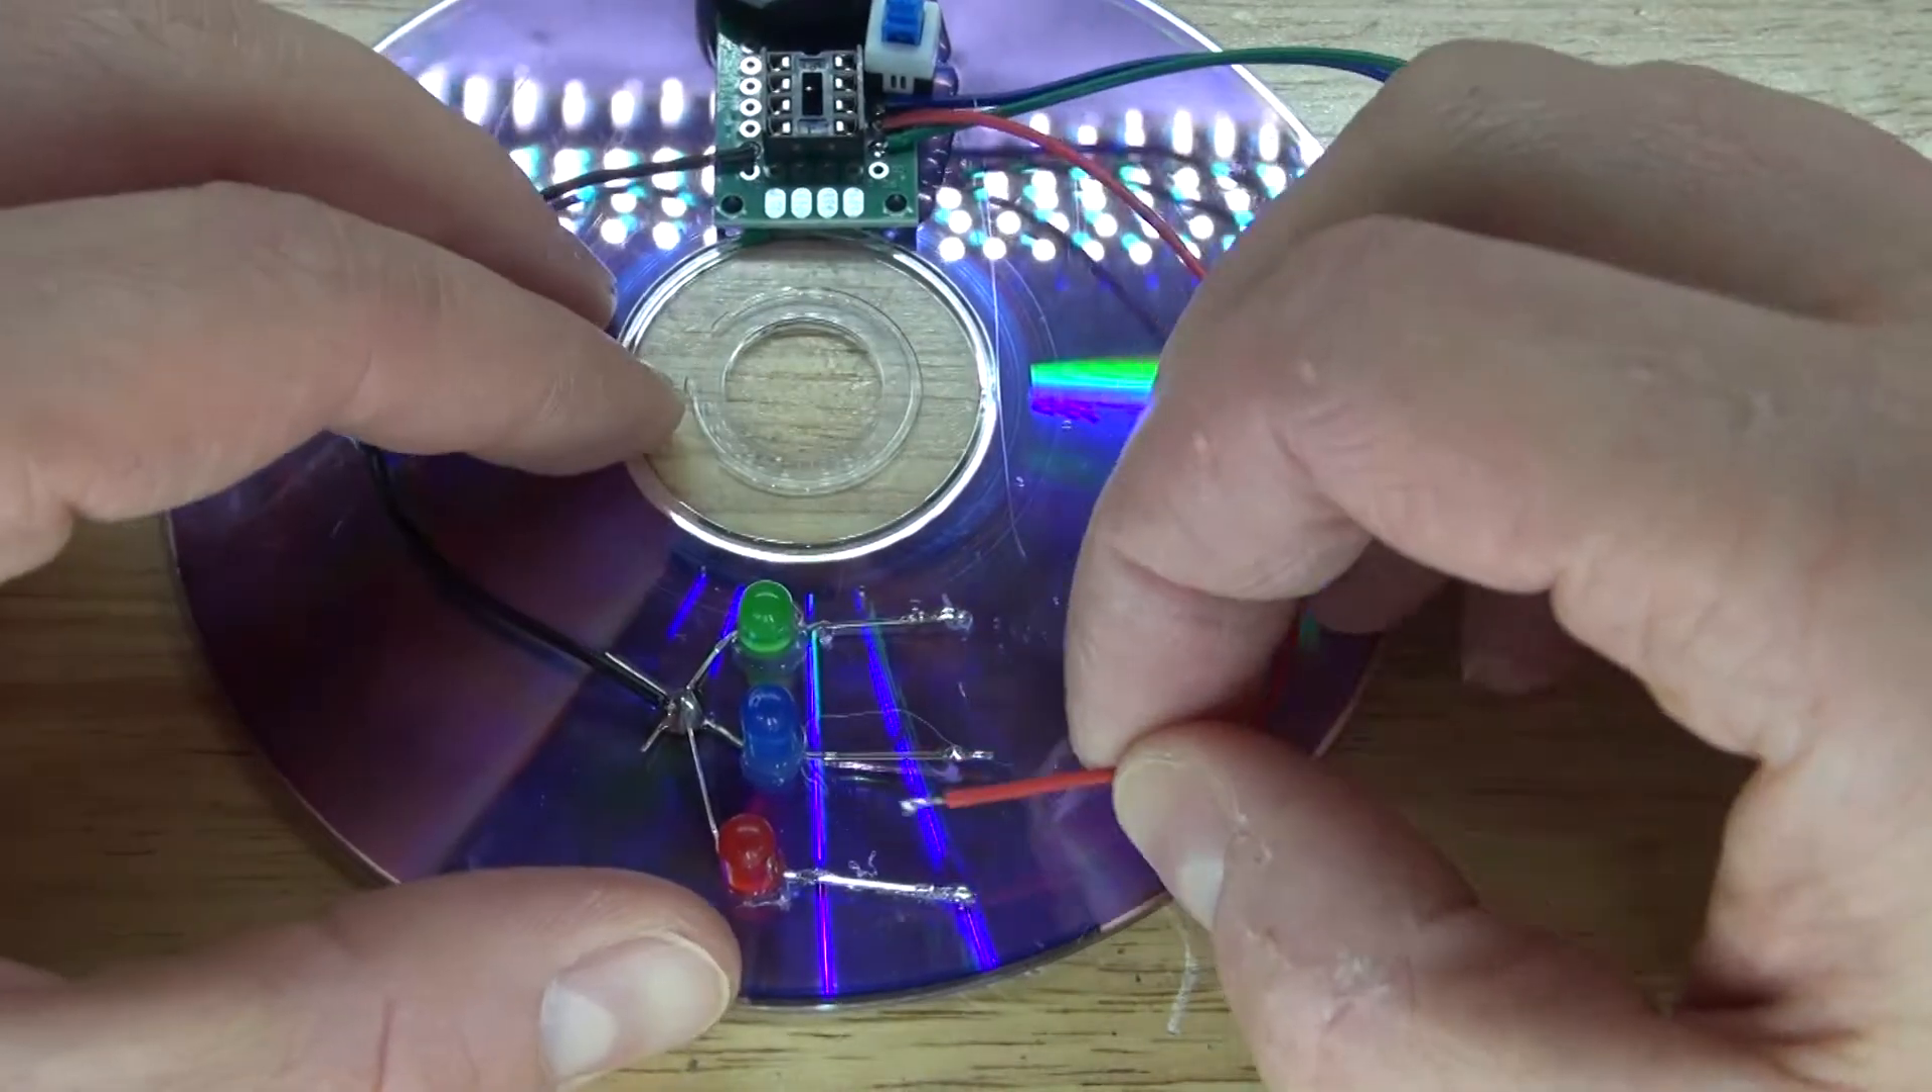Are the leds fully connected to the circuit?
No.